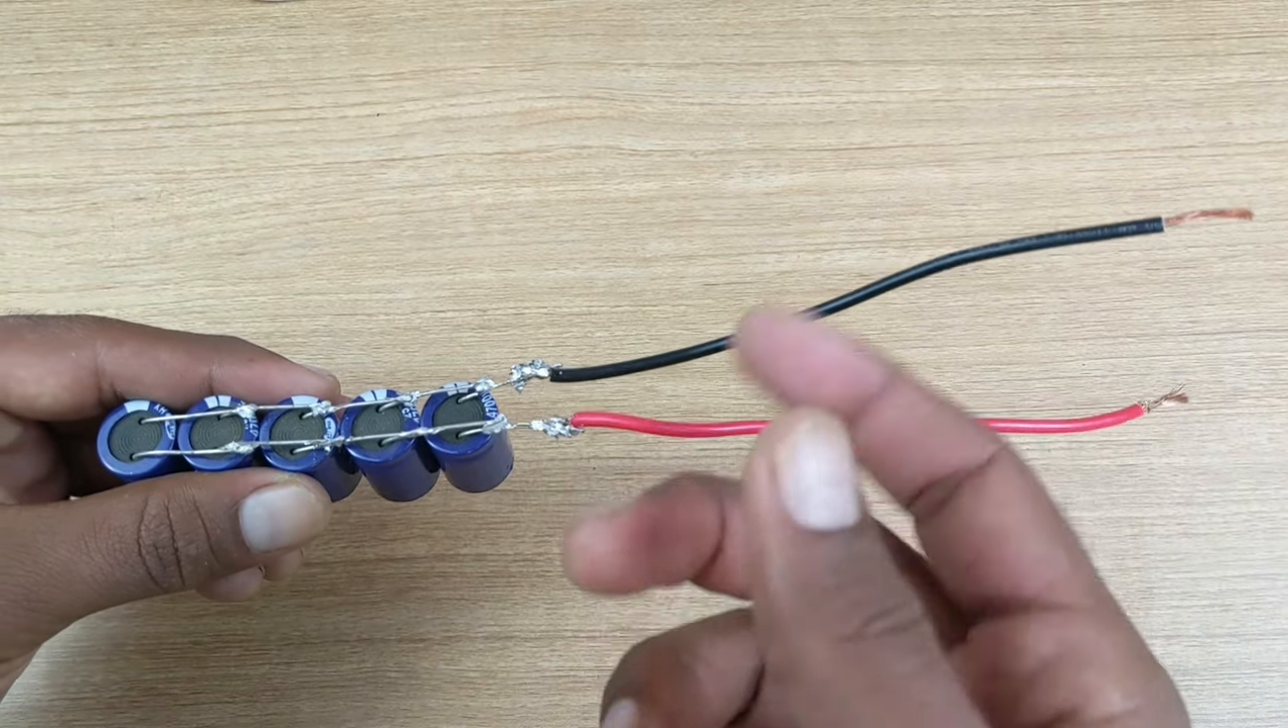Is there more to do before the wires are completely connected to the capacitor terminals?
No.